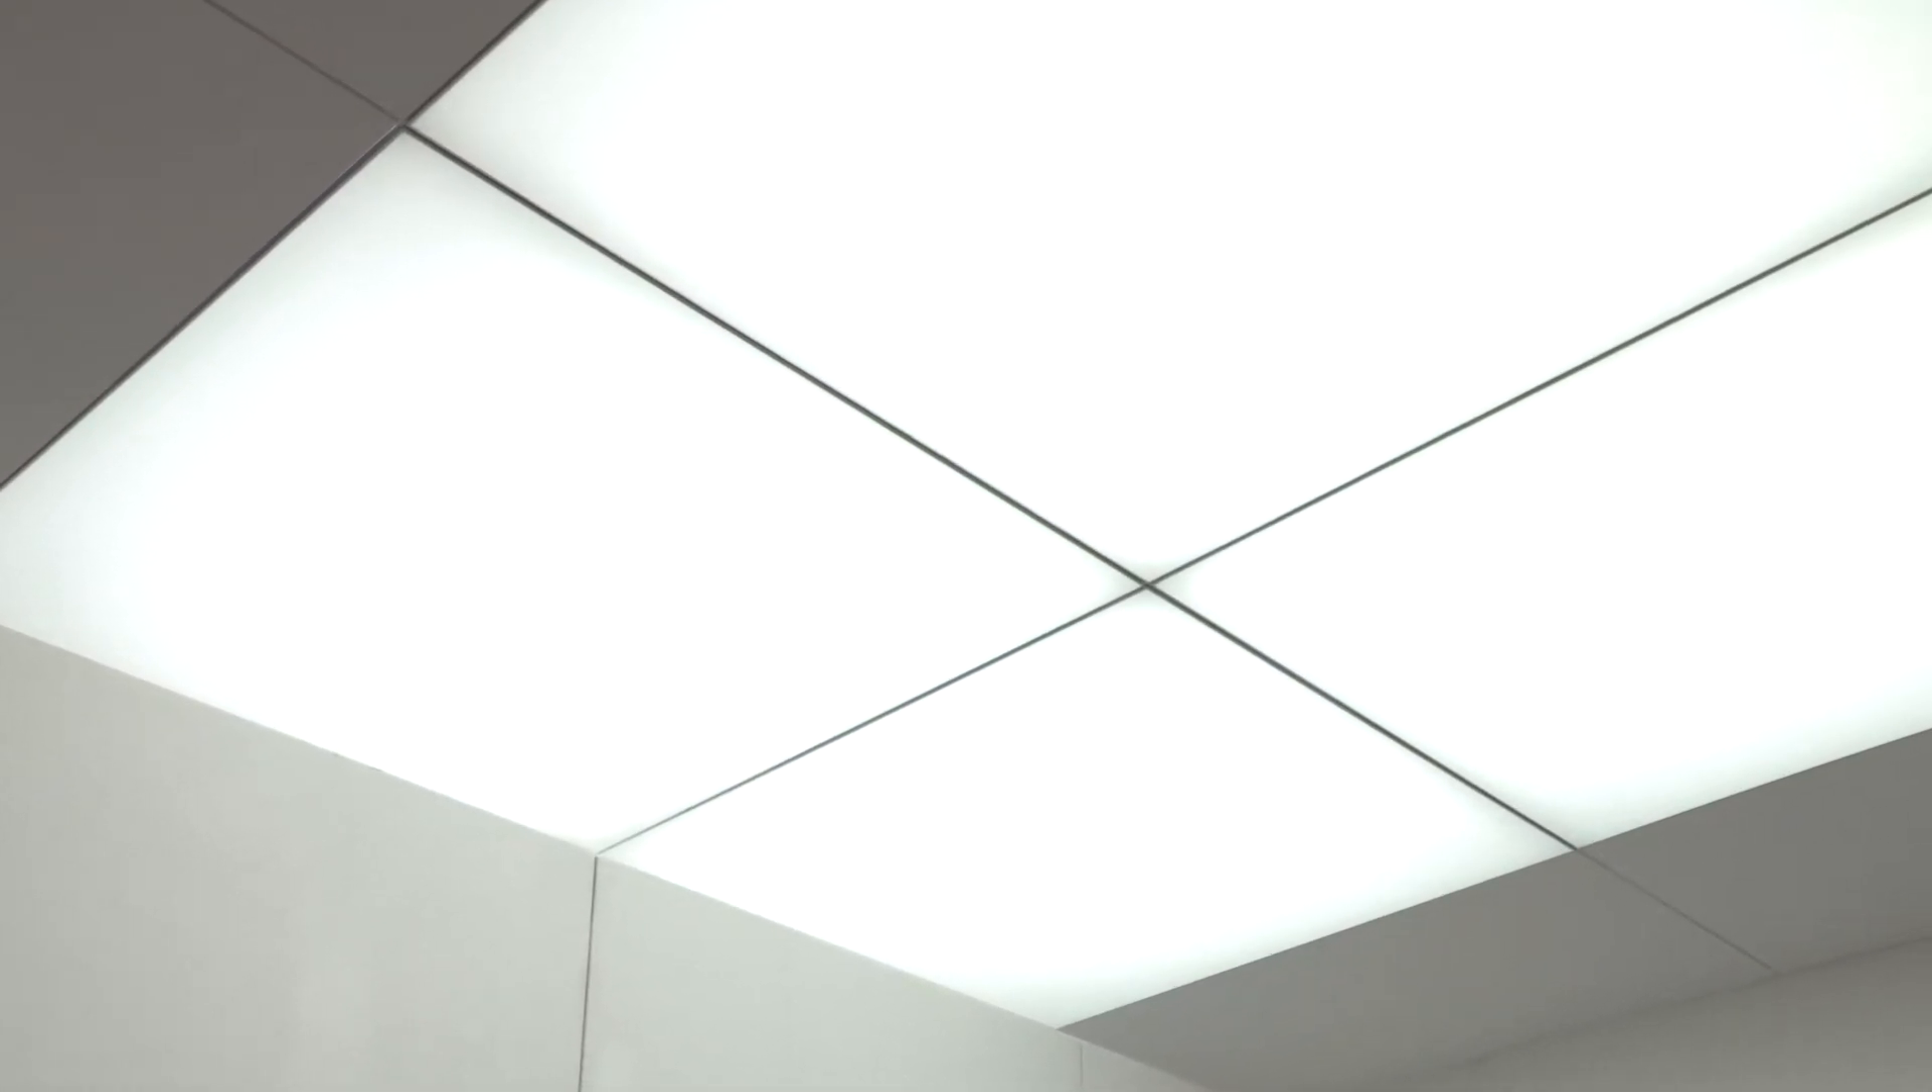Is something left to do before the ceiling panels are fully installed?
No.